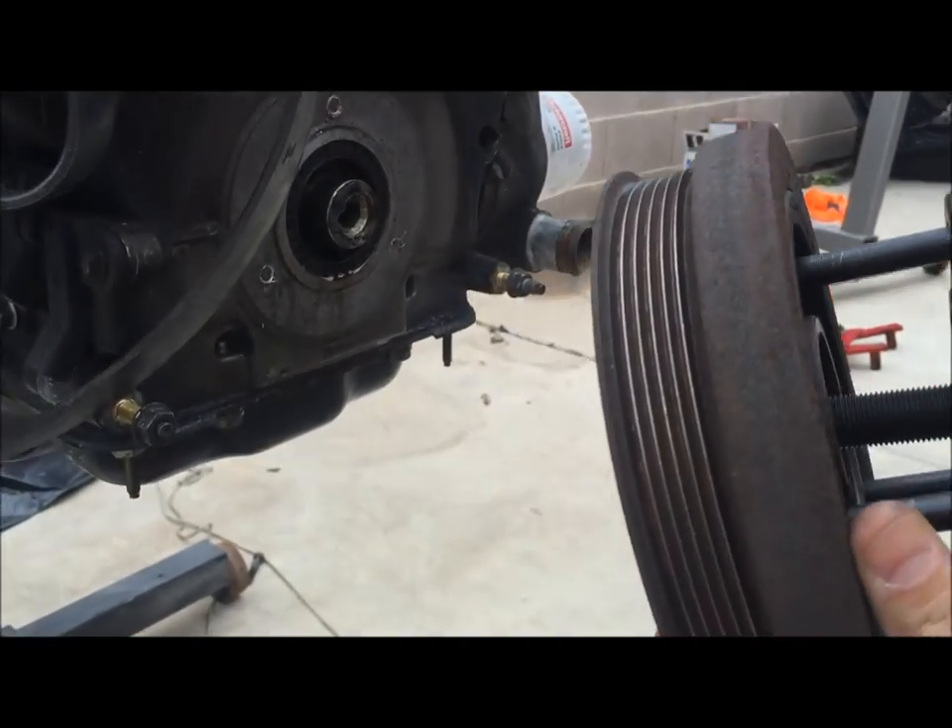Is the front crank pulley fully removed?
Yes.